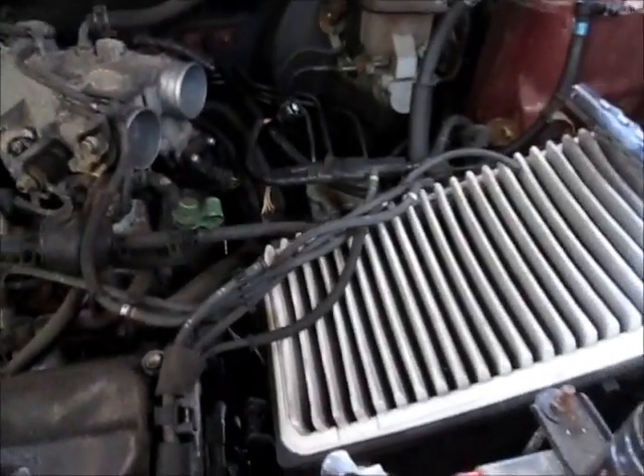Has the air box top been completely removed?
Yes.